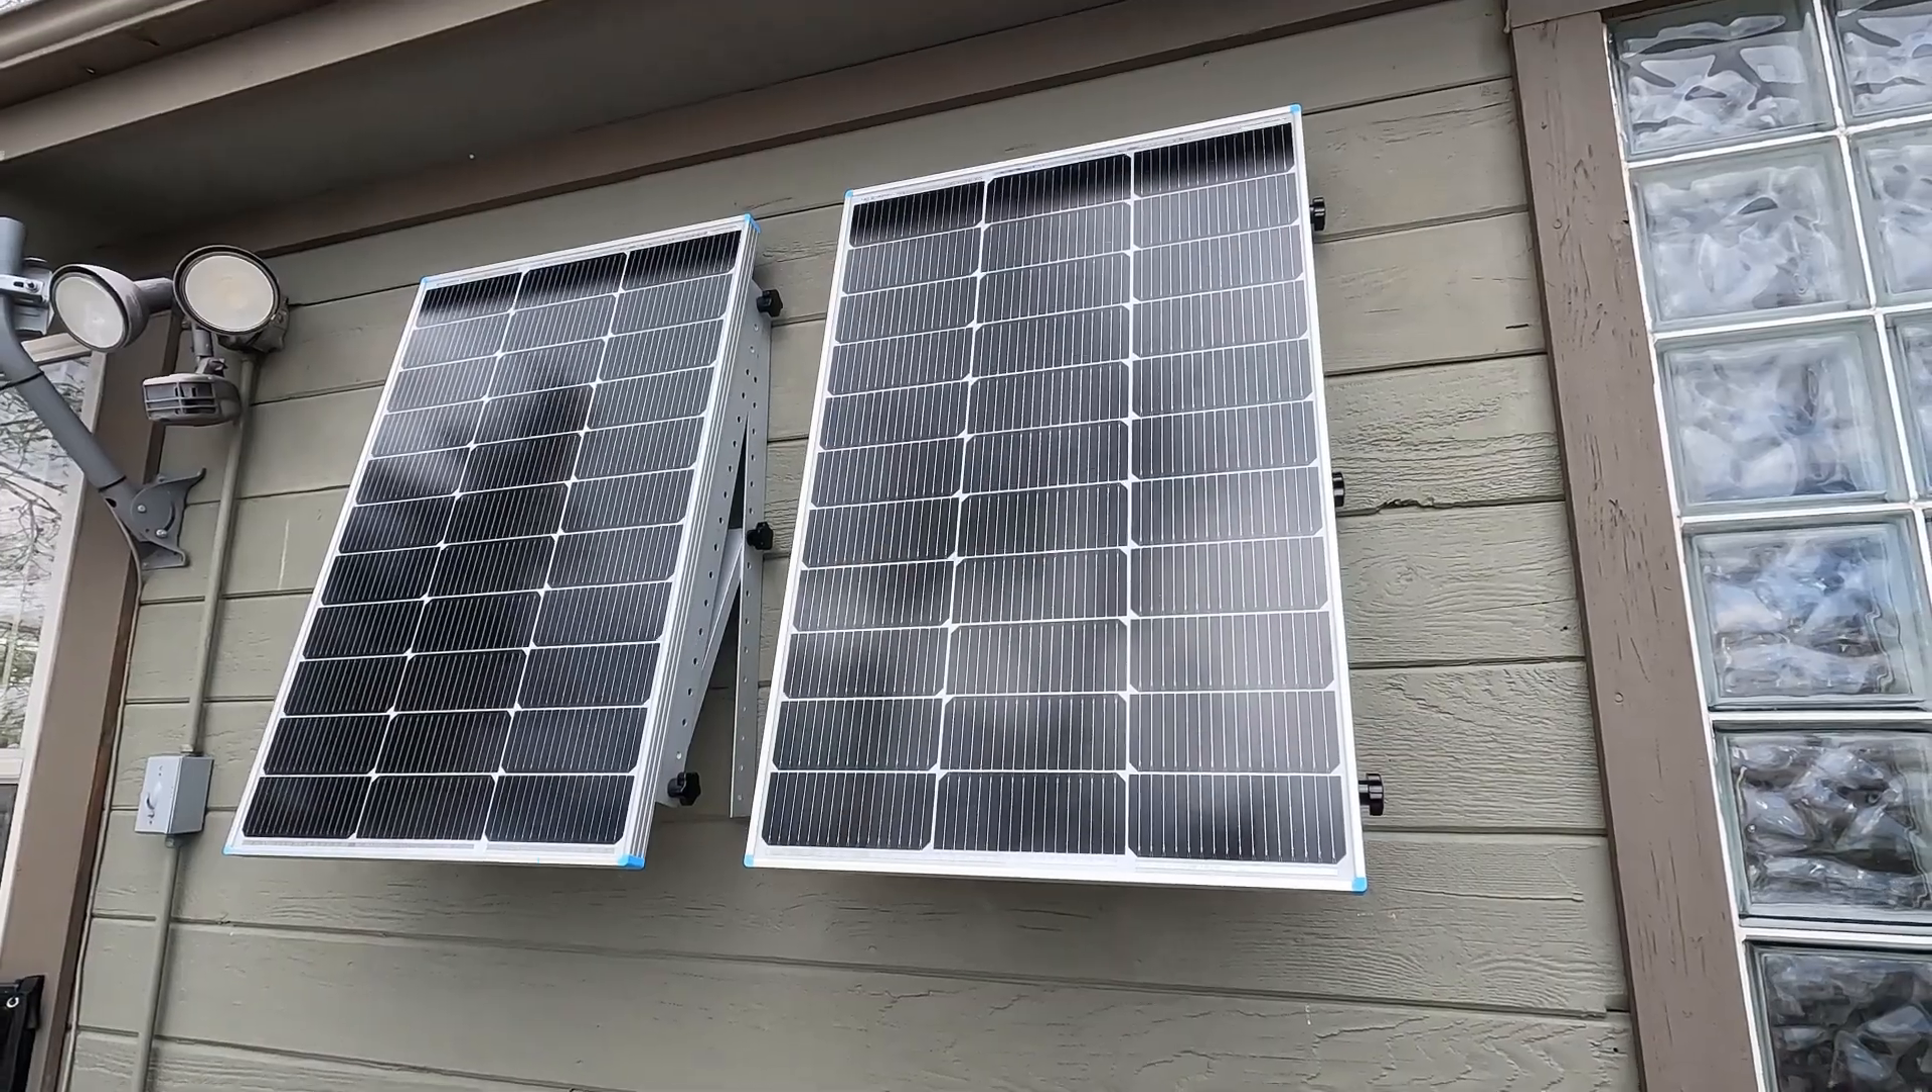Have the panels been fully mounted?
Yes.